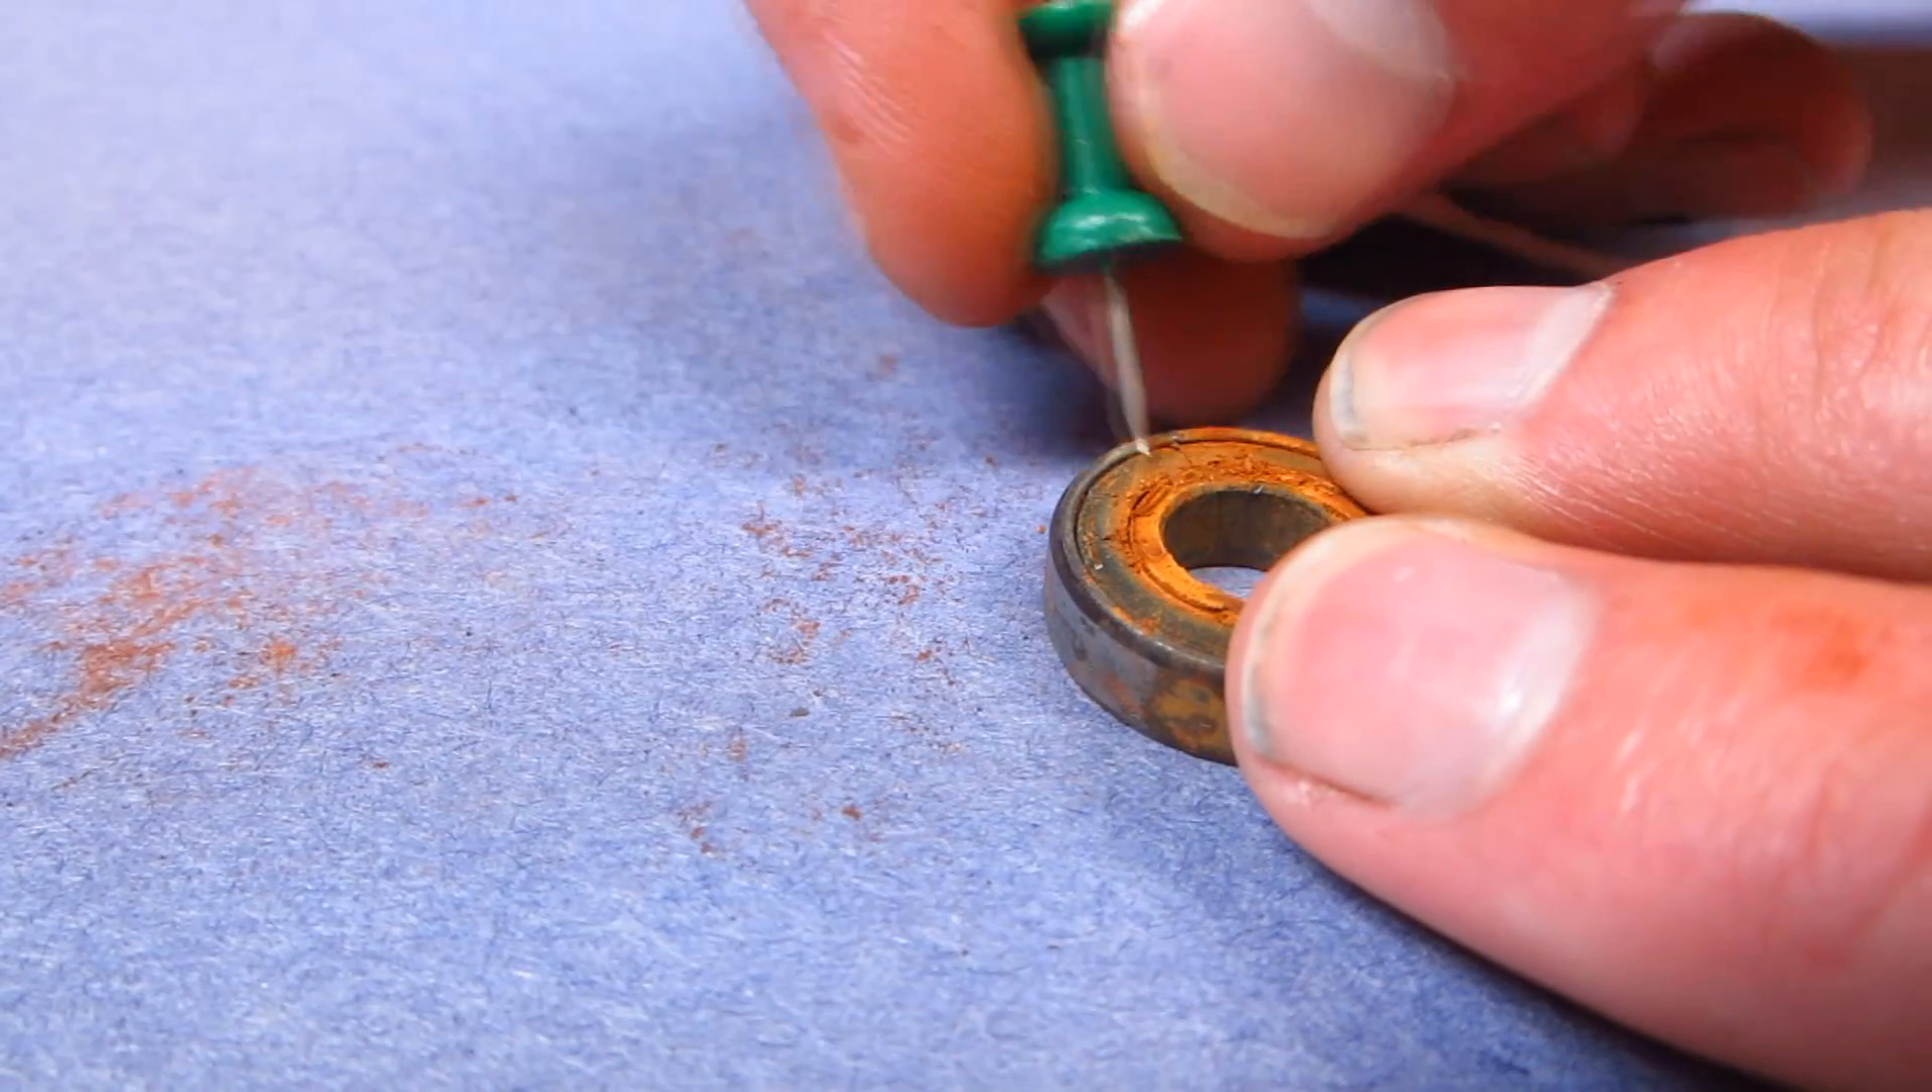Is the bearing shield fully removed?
No.